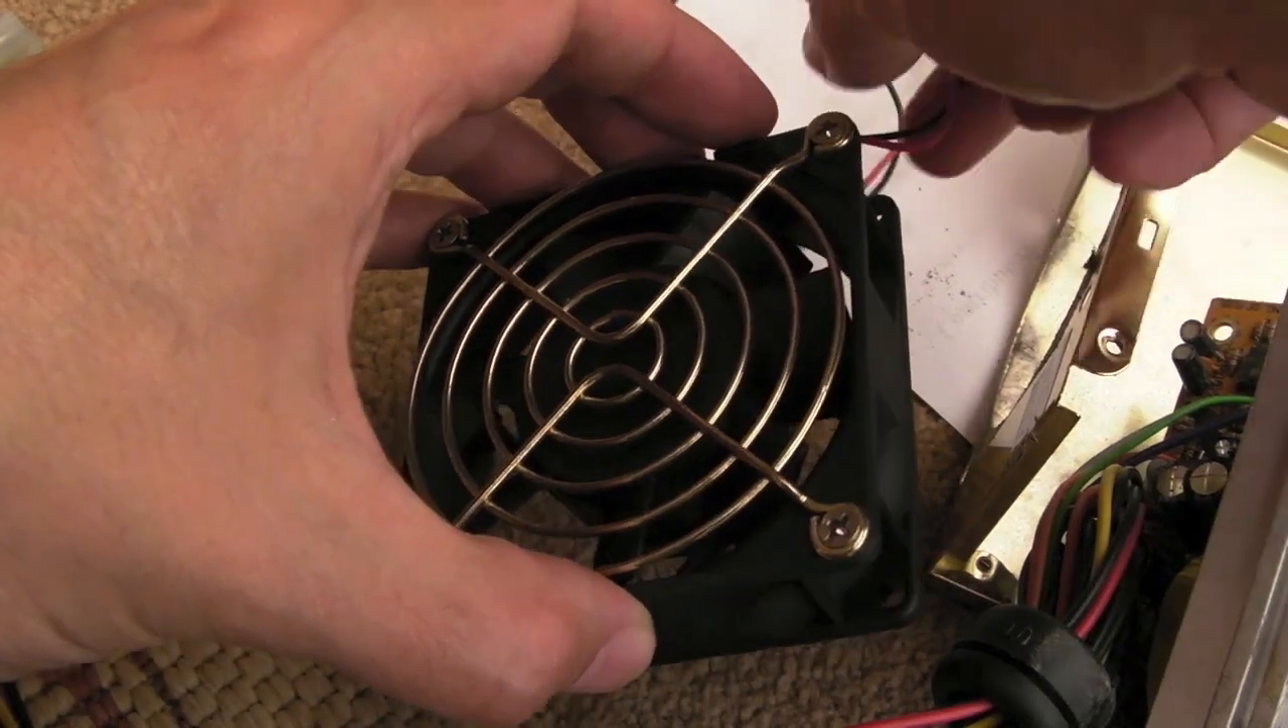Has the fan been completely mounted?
No.